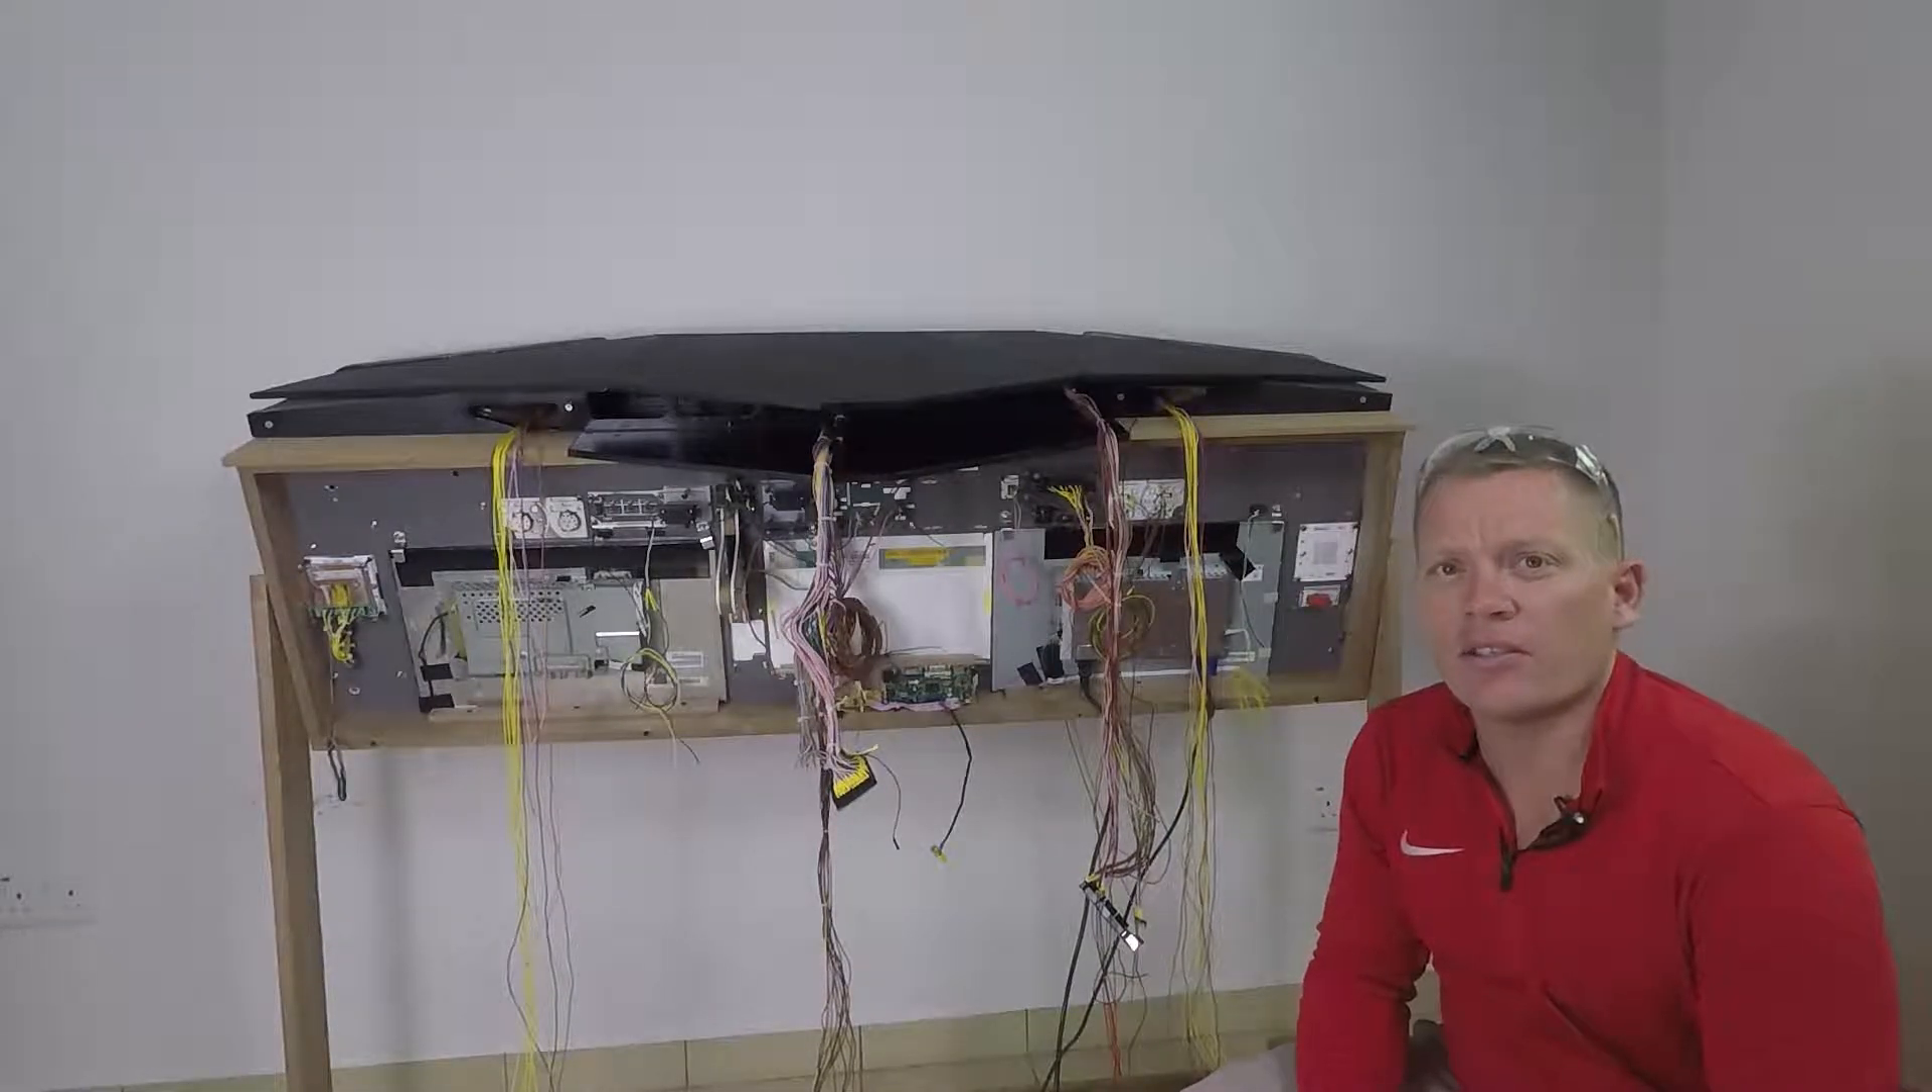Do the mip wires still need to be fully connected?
Yes.